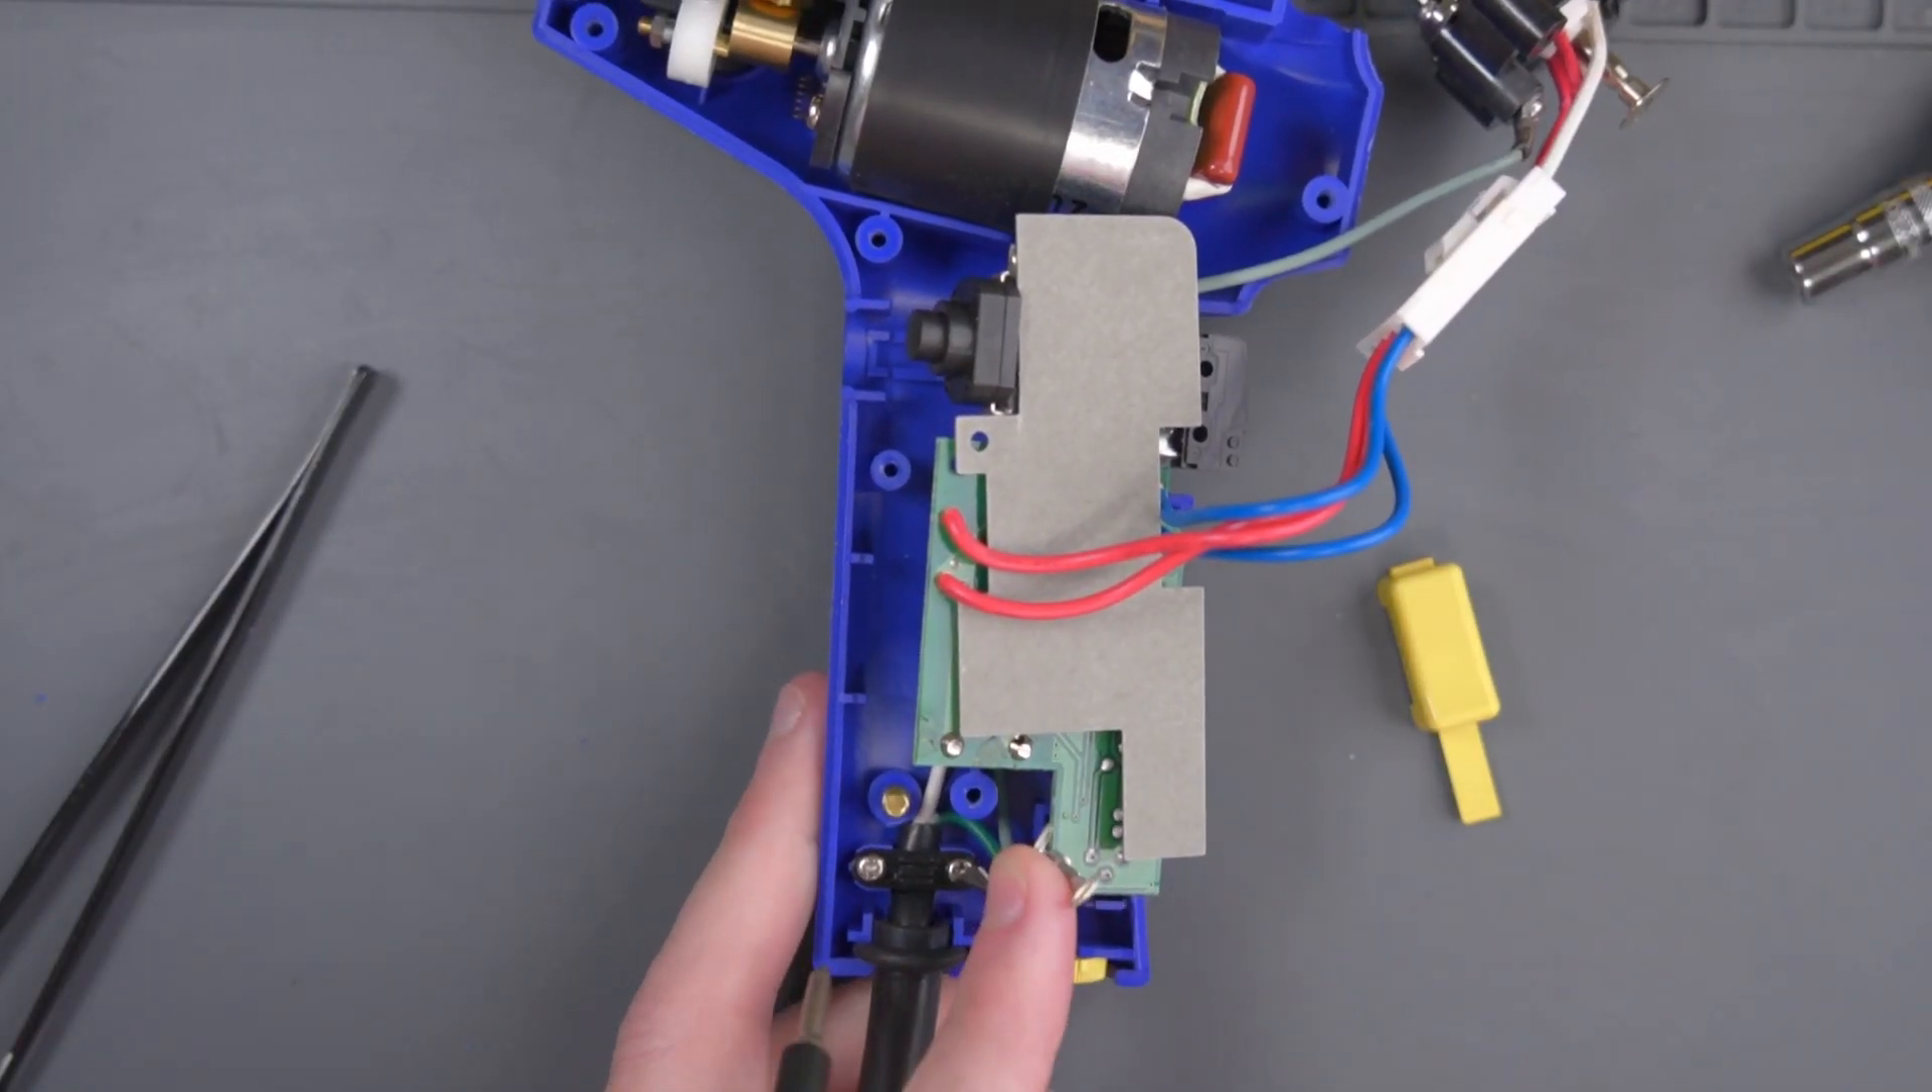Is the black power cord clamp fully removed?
No.